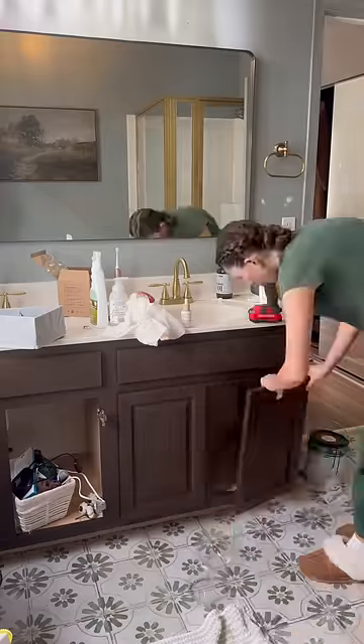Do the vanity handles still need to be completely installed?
Yes.